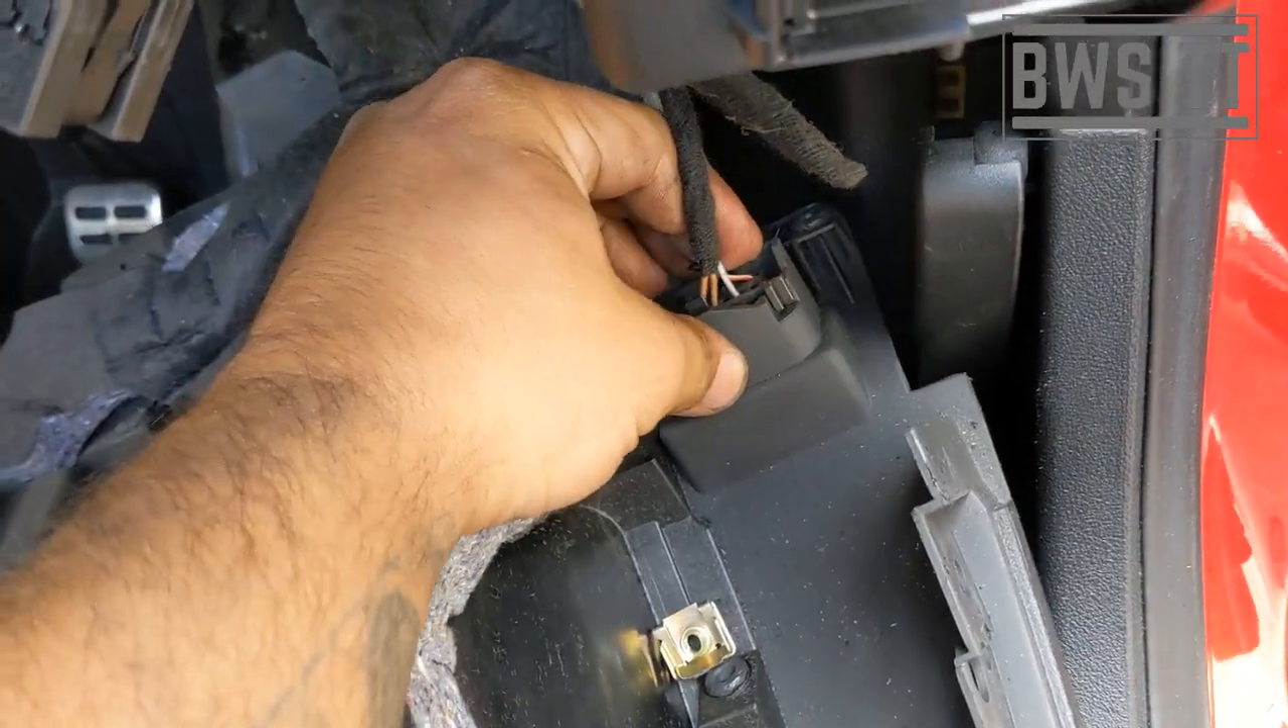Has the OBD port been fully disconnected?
No.